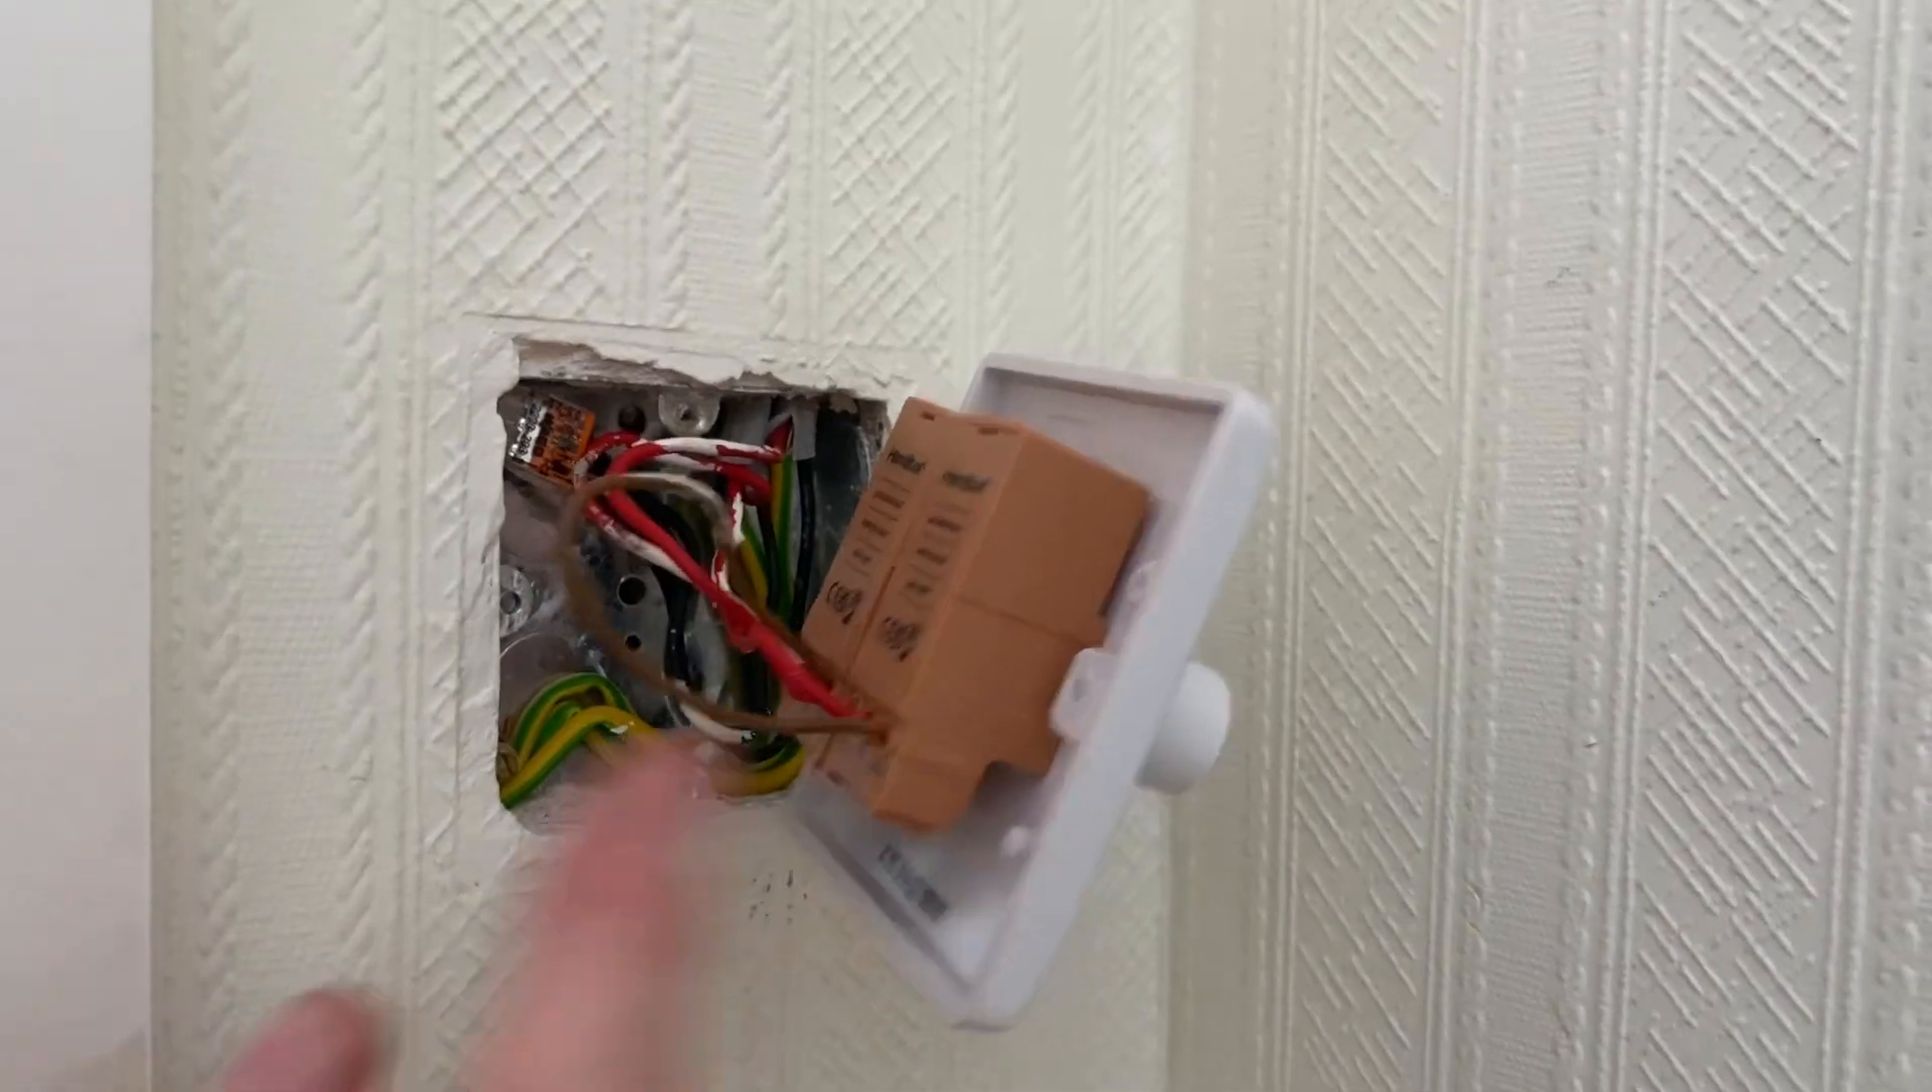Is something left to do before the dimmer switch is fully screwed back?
Yes.